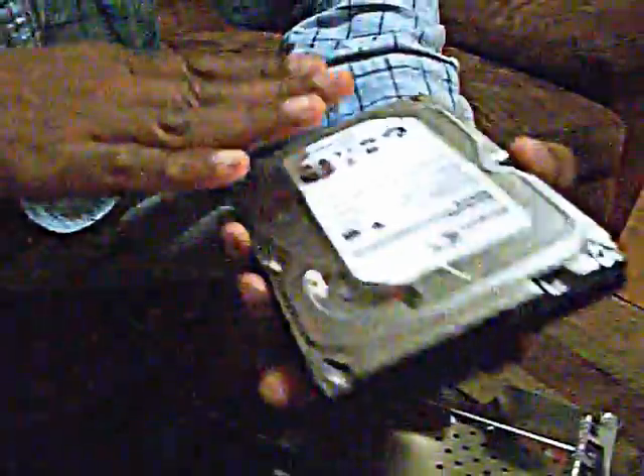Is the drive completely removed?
Yes.